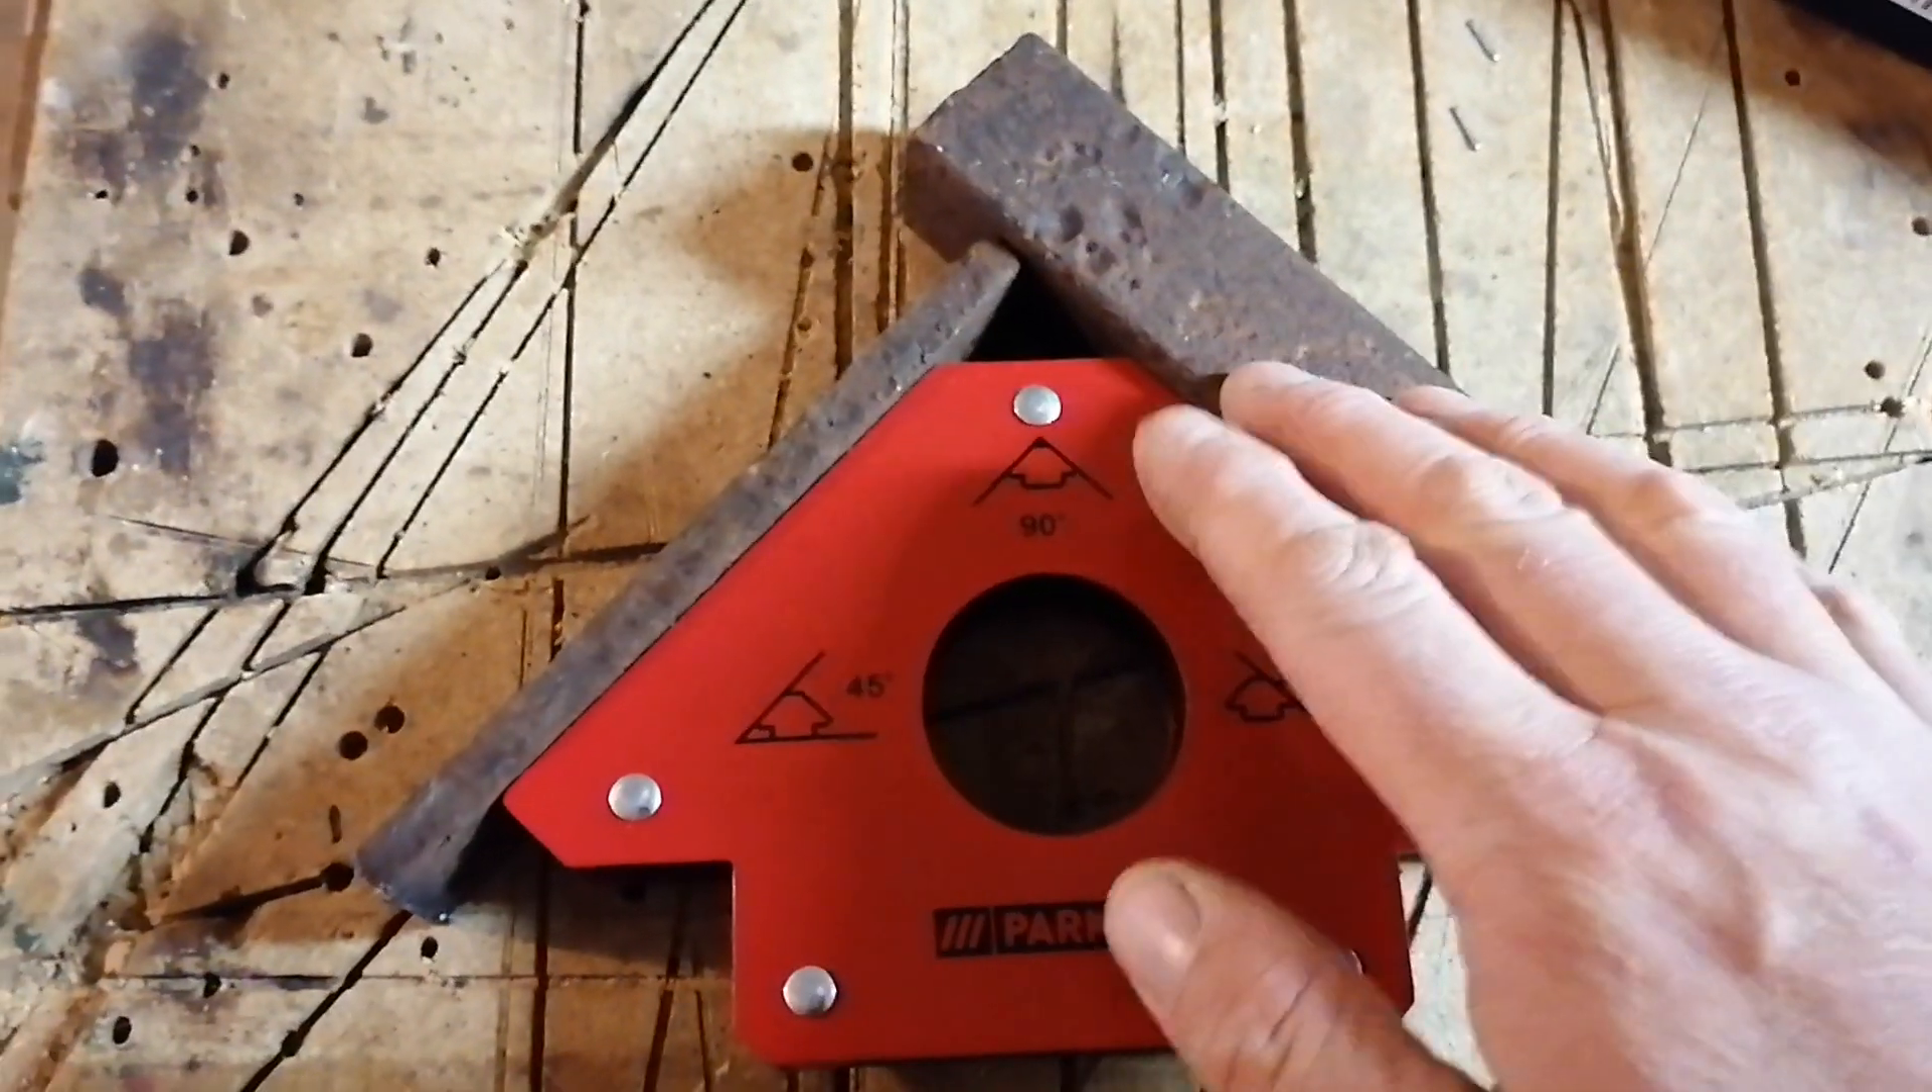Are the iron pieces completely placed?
Yes.